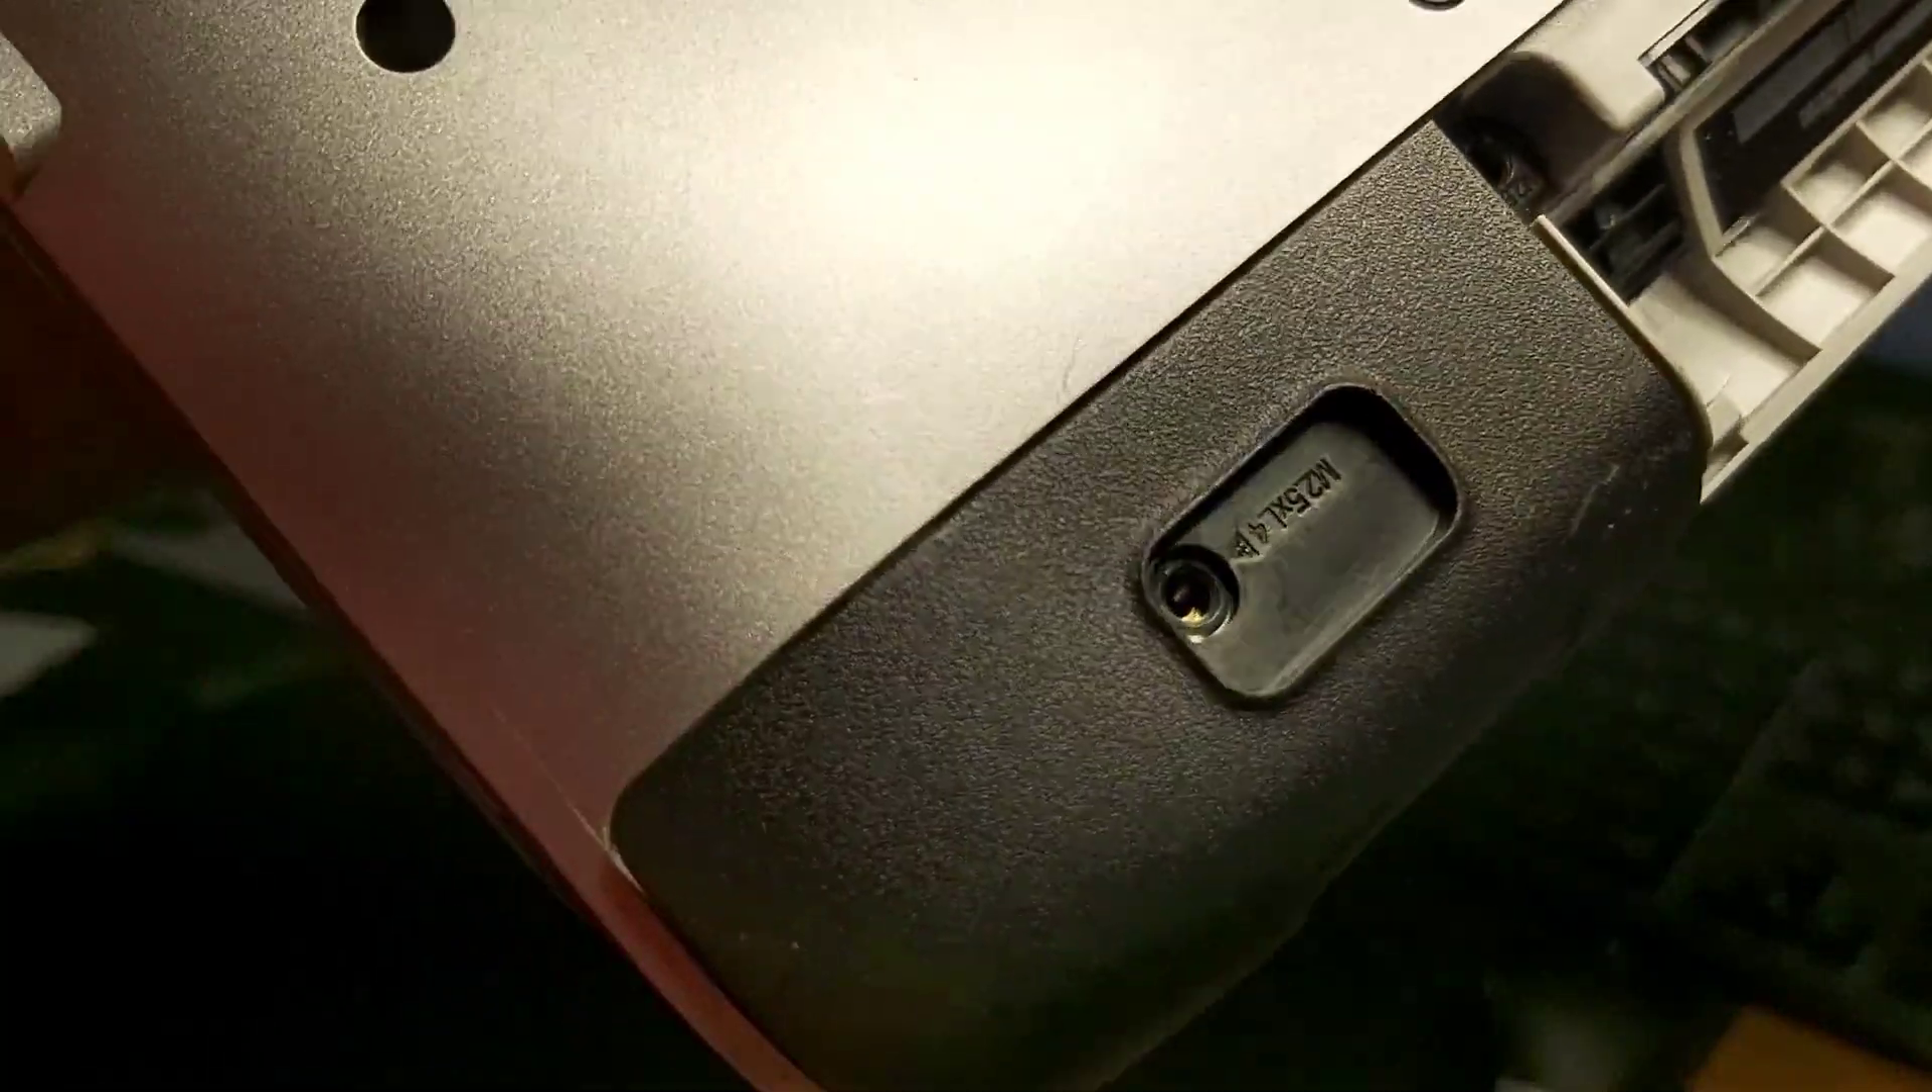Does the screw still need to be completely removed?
No.